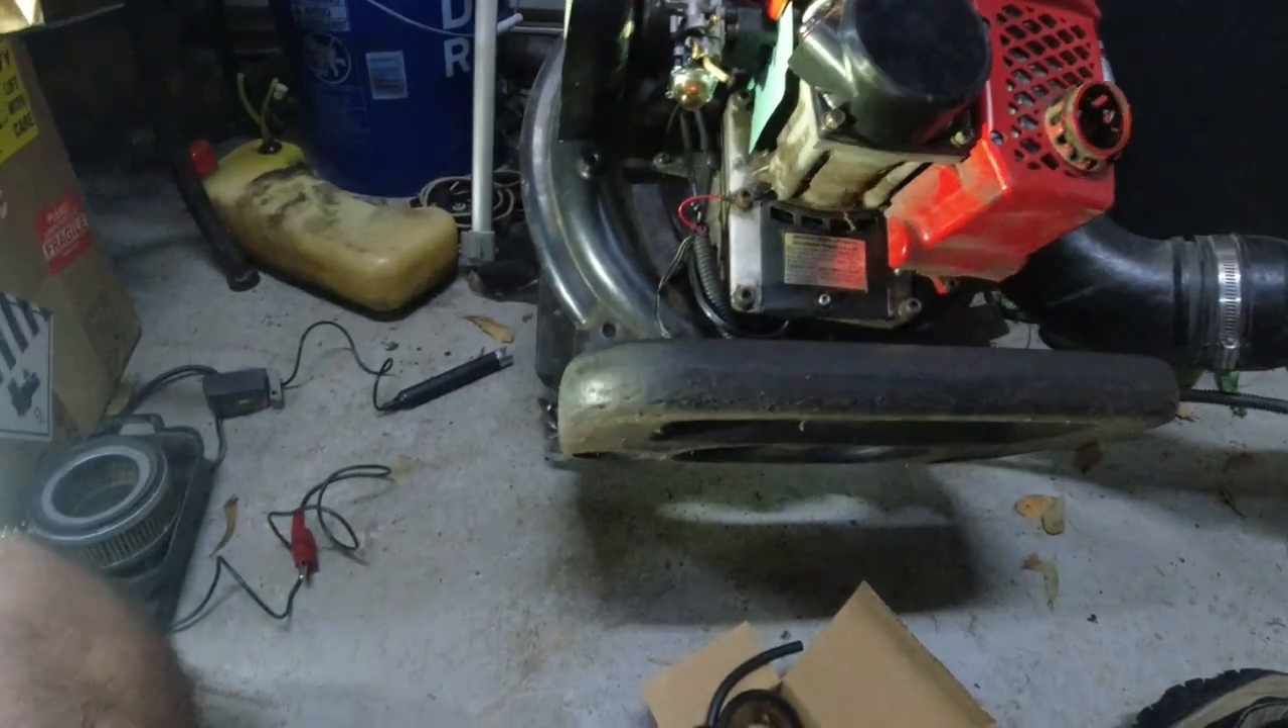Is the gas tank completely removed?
Yes.